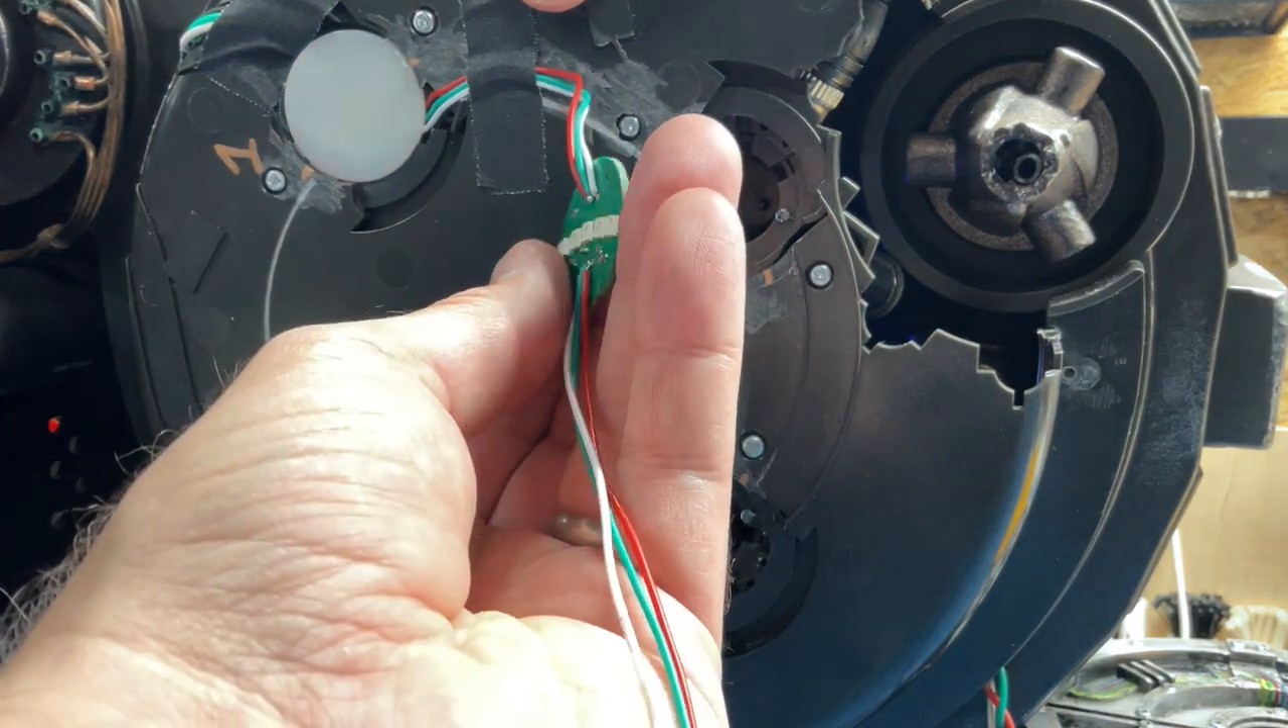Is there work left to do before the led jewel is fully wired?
No.